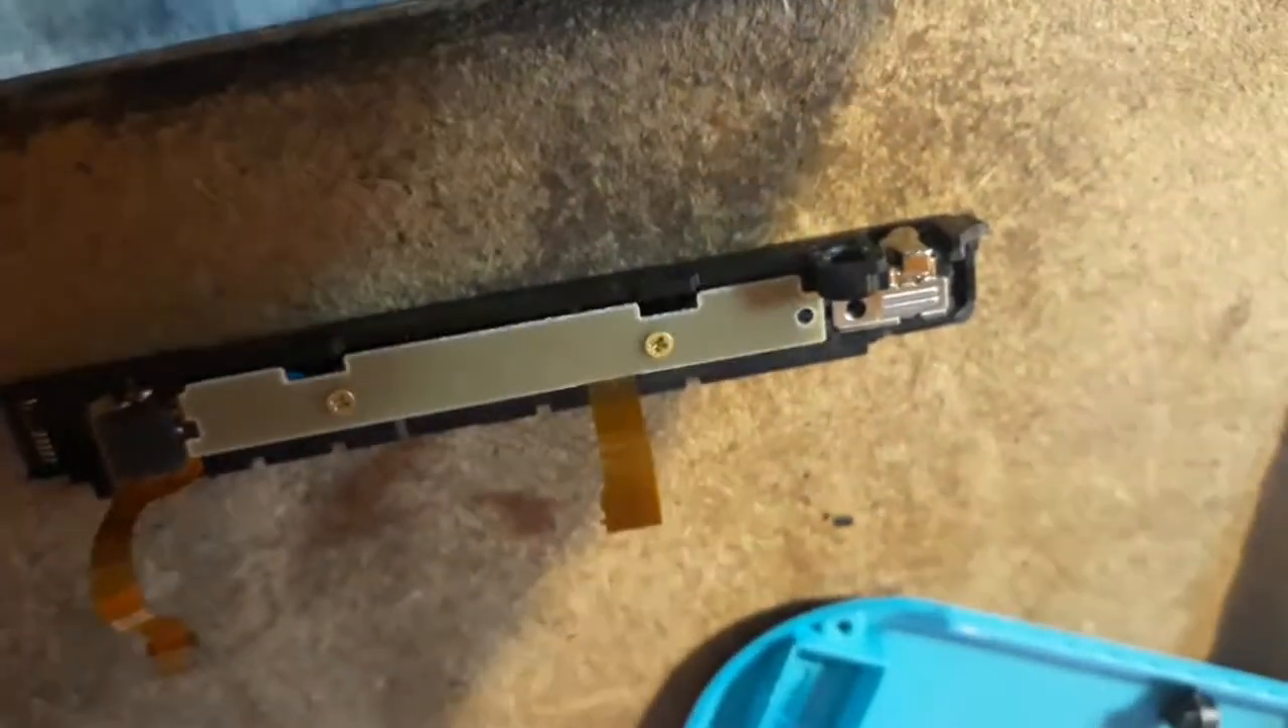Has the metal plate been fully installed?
Yes.